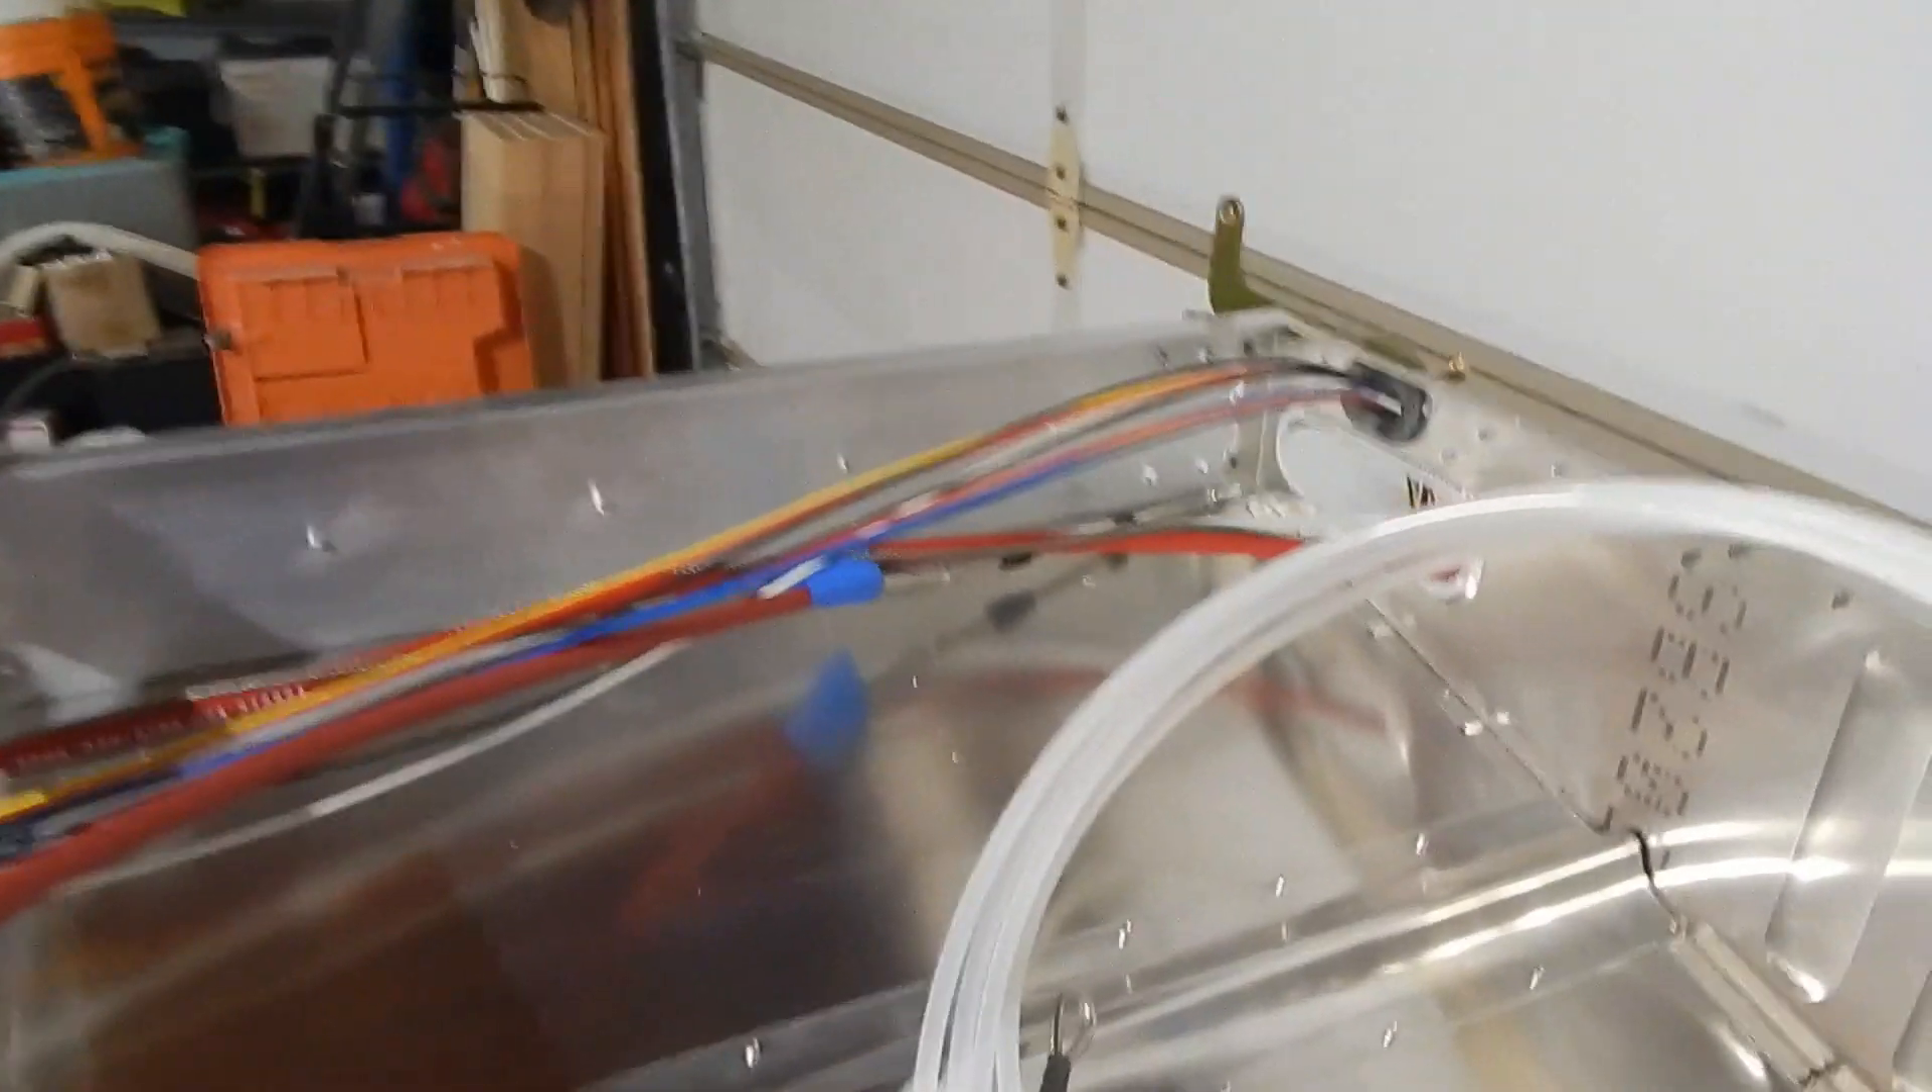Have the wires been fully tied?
No.